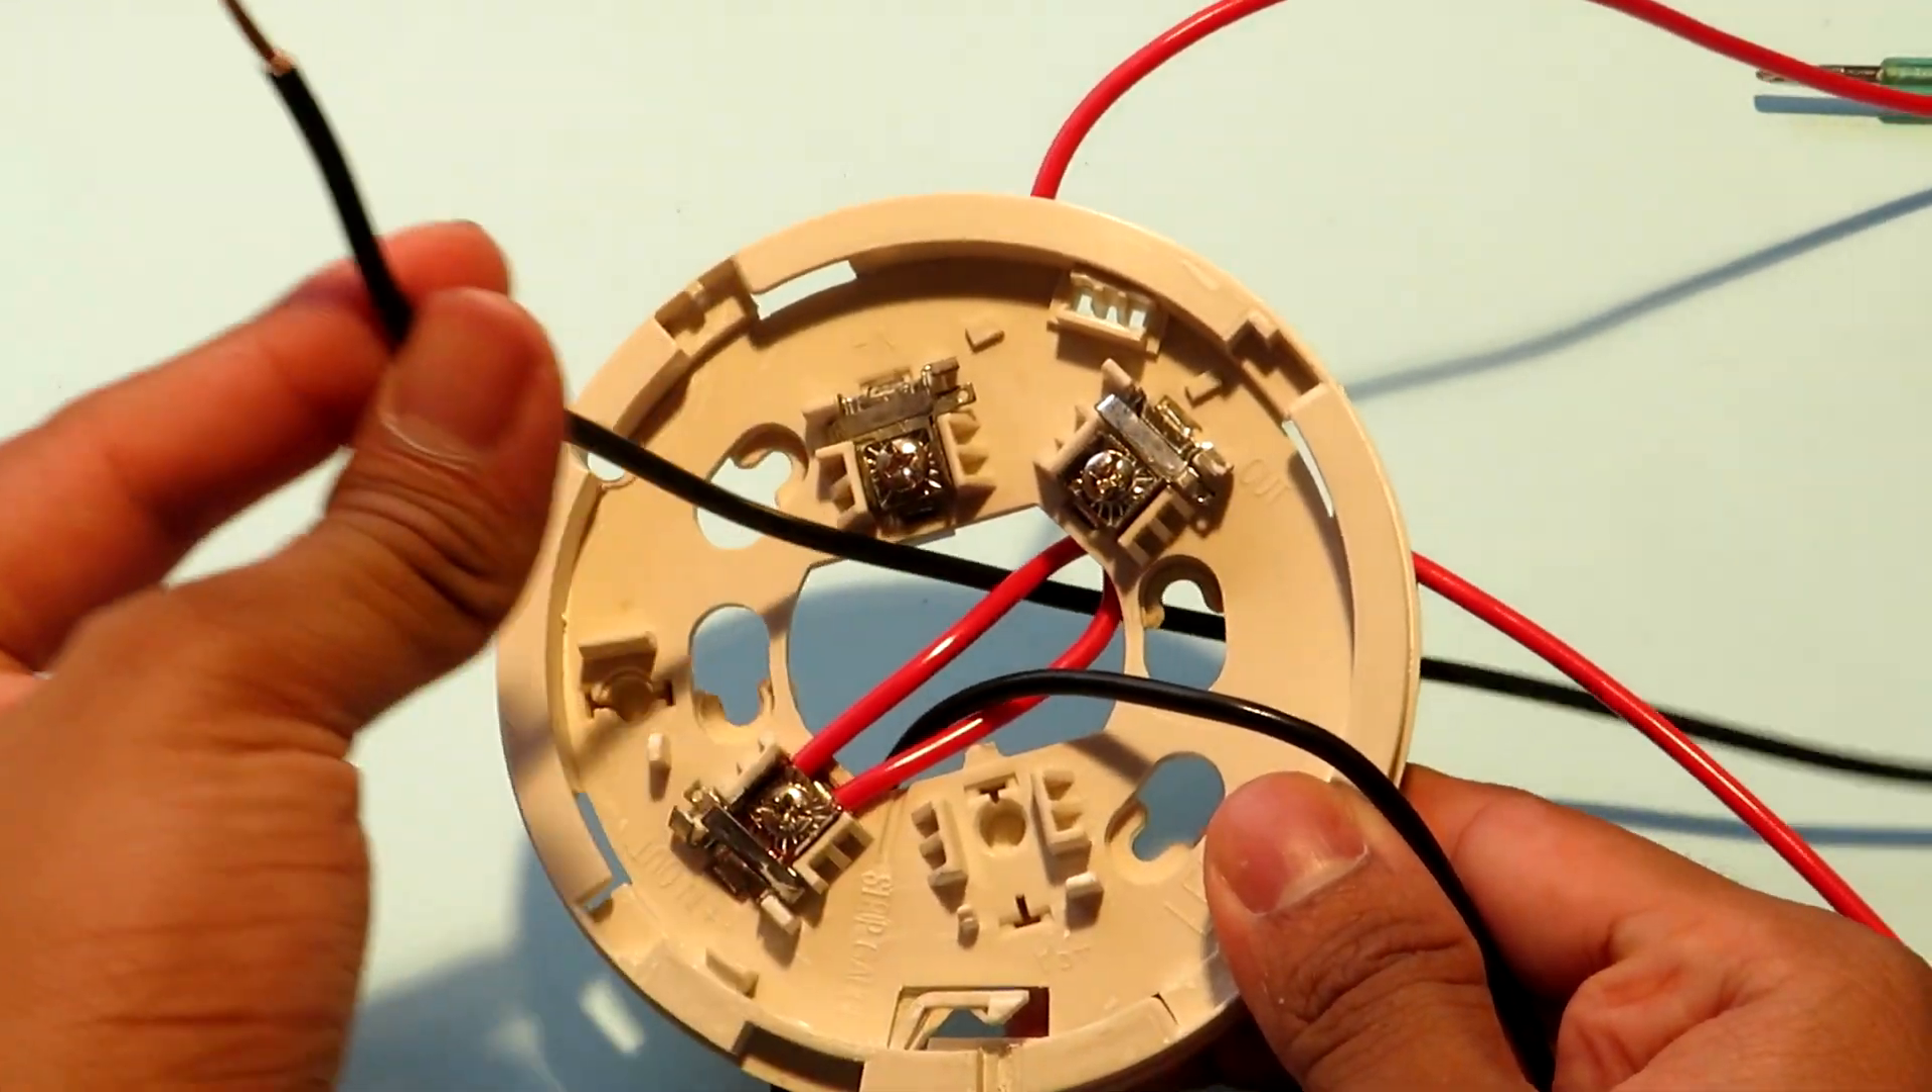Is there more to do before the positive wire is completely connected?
No.